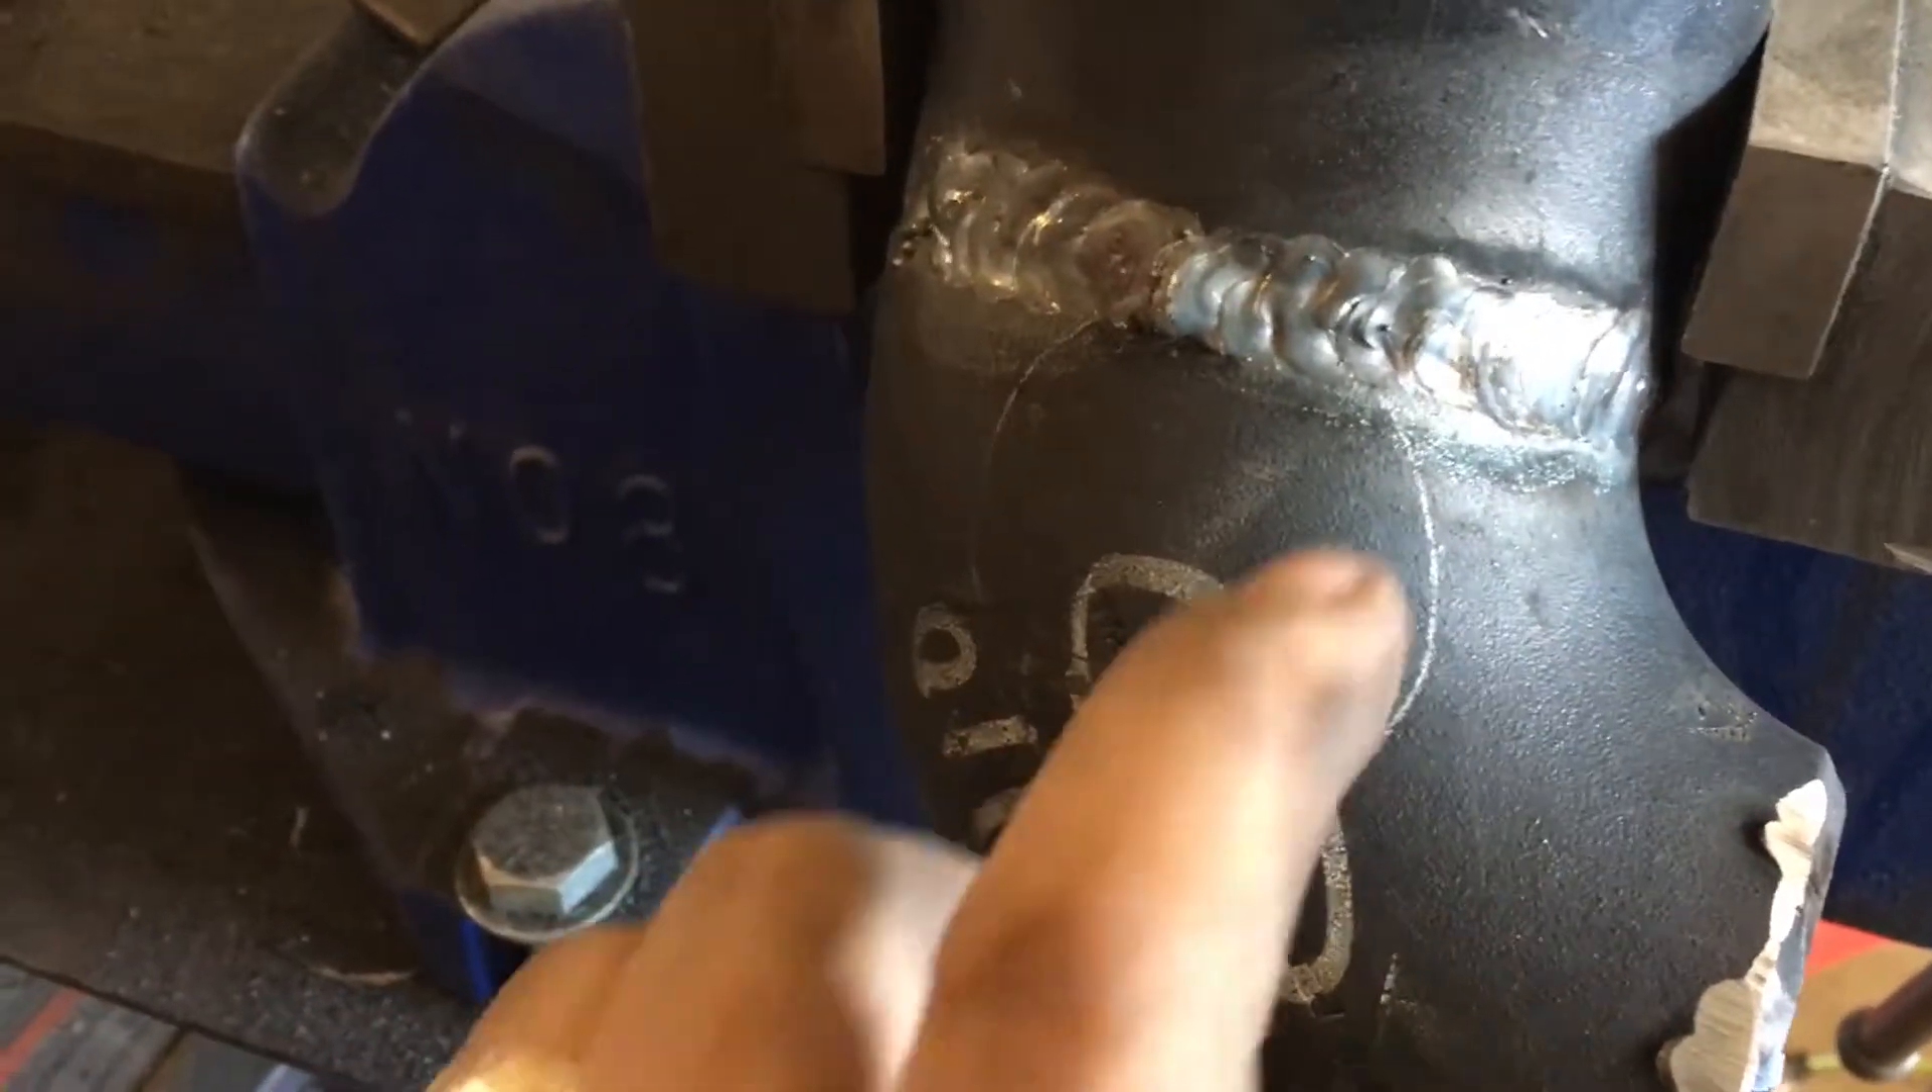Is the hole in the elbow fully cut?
No.